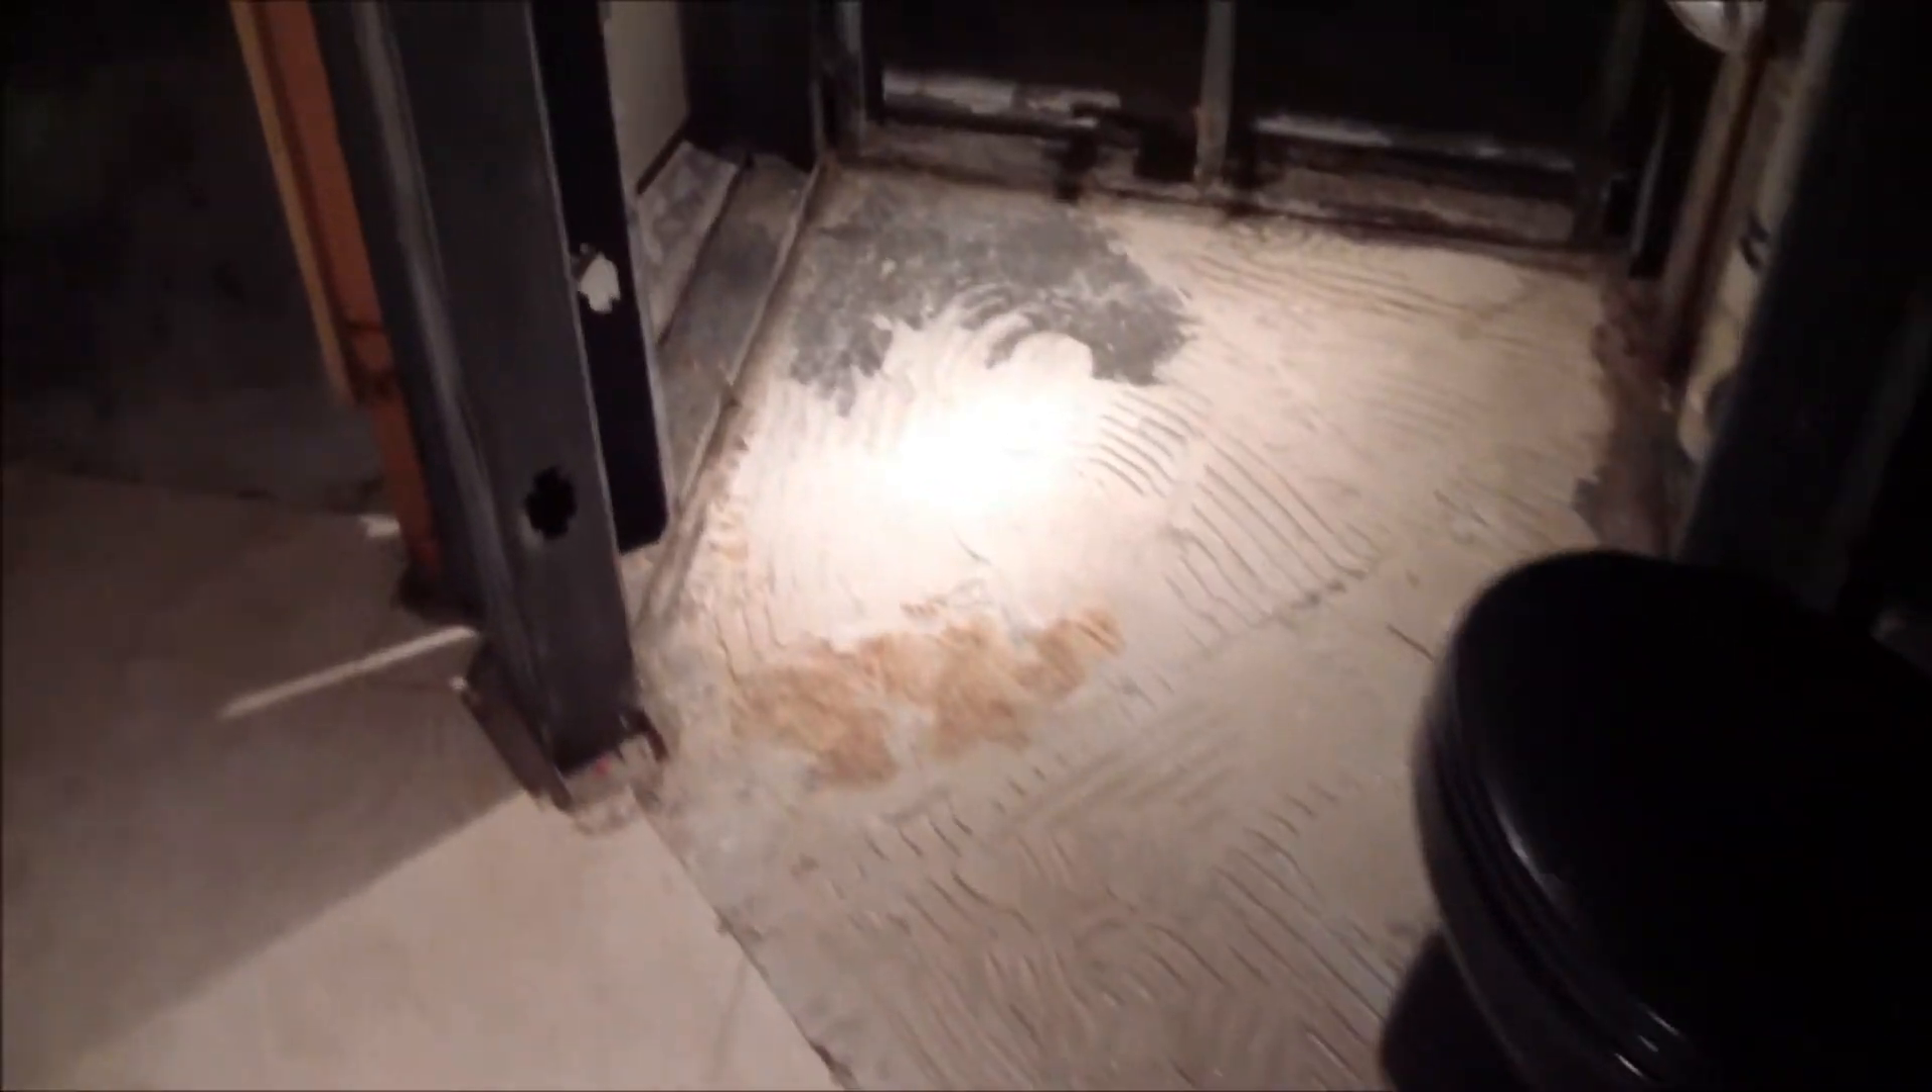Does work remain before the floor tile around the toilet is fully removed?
No.